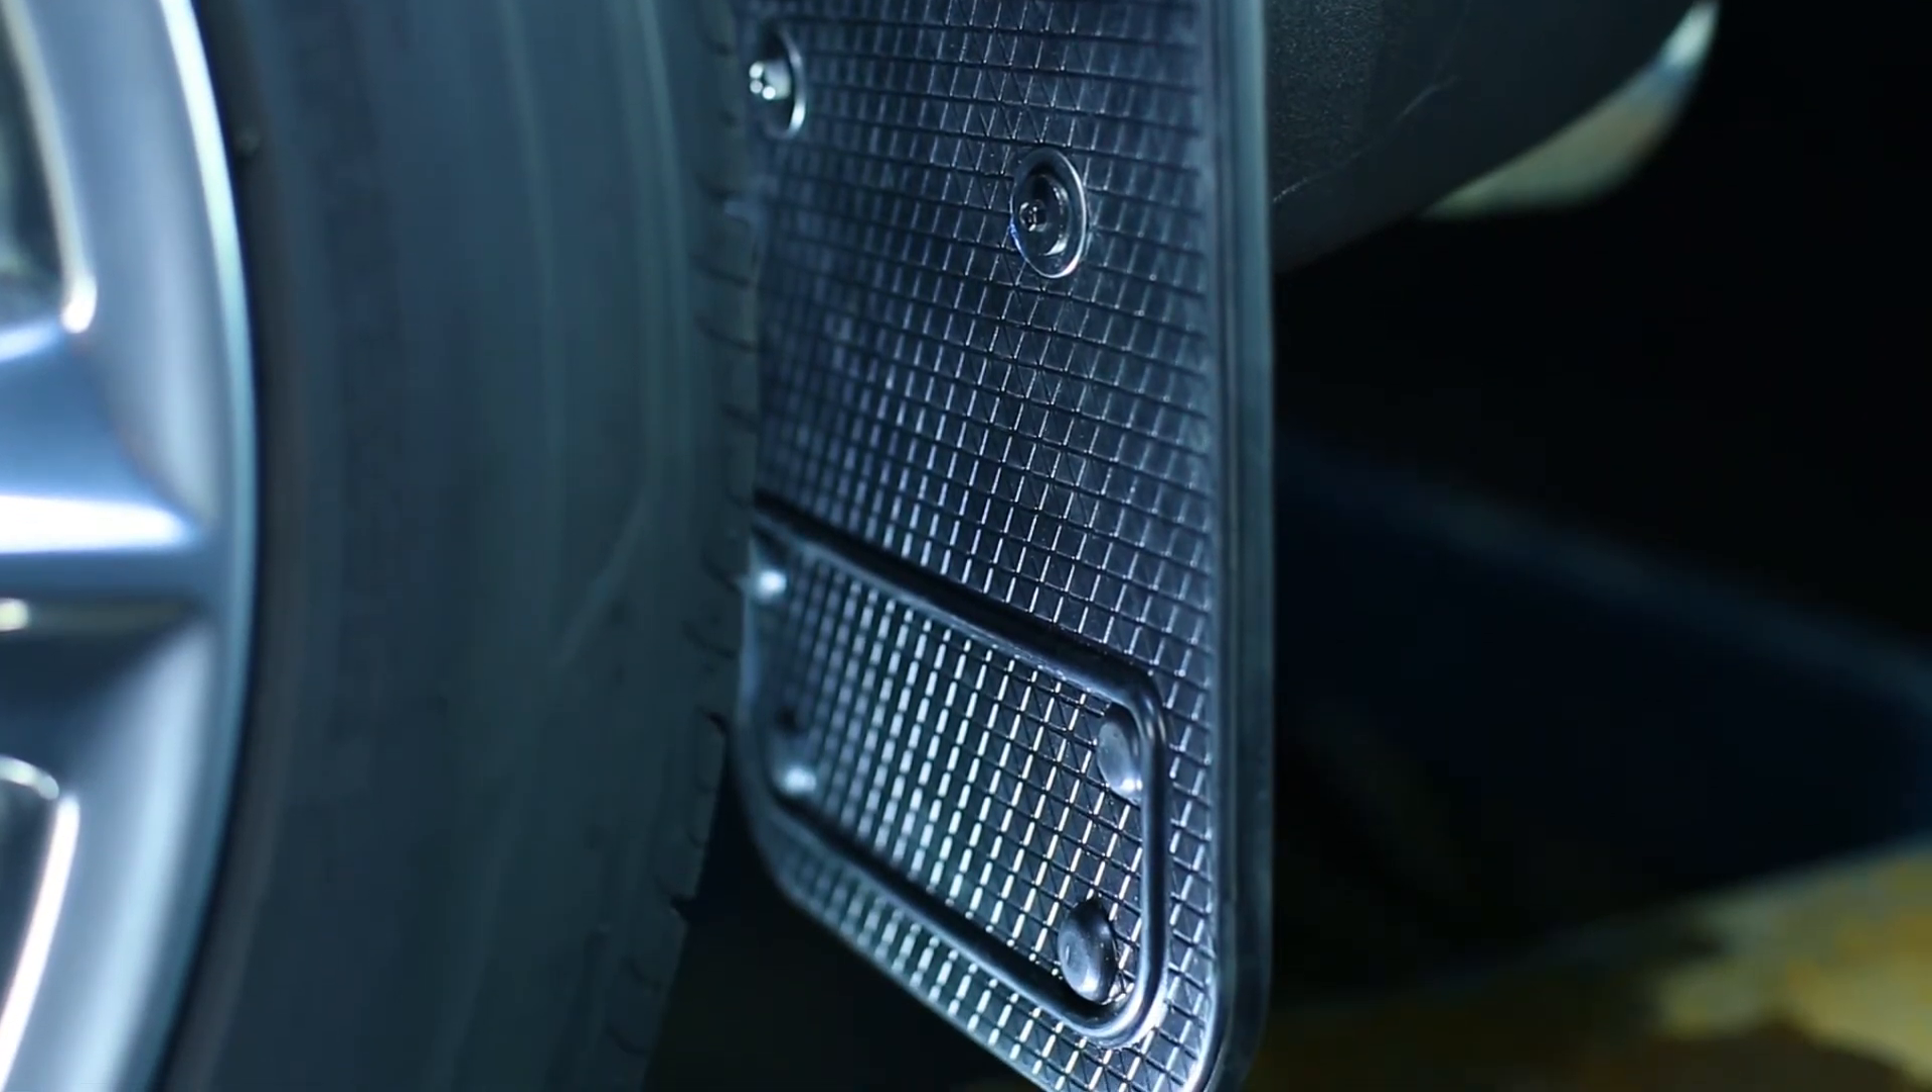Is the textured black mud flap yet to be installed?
No.